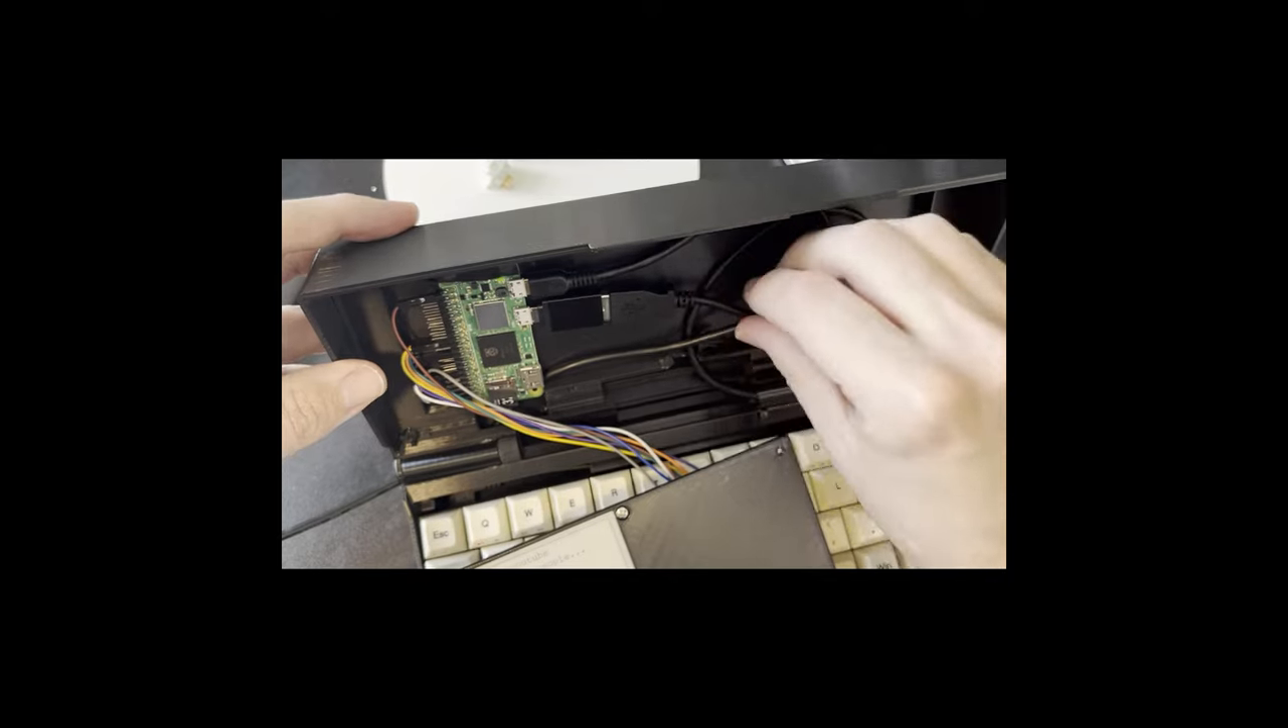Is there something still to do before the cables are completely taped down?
Yes.